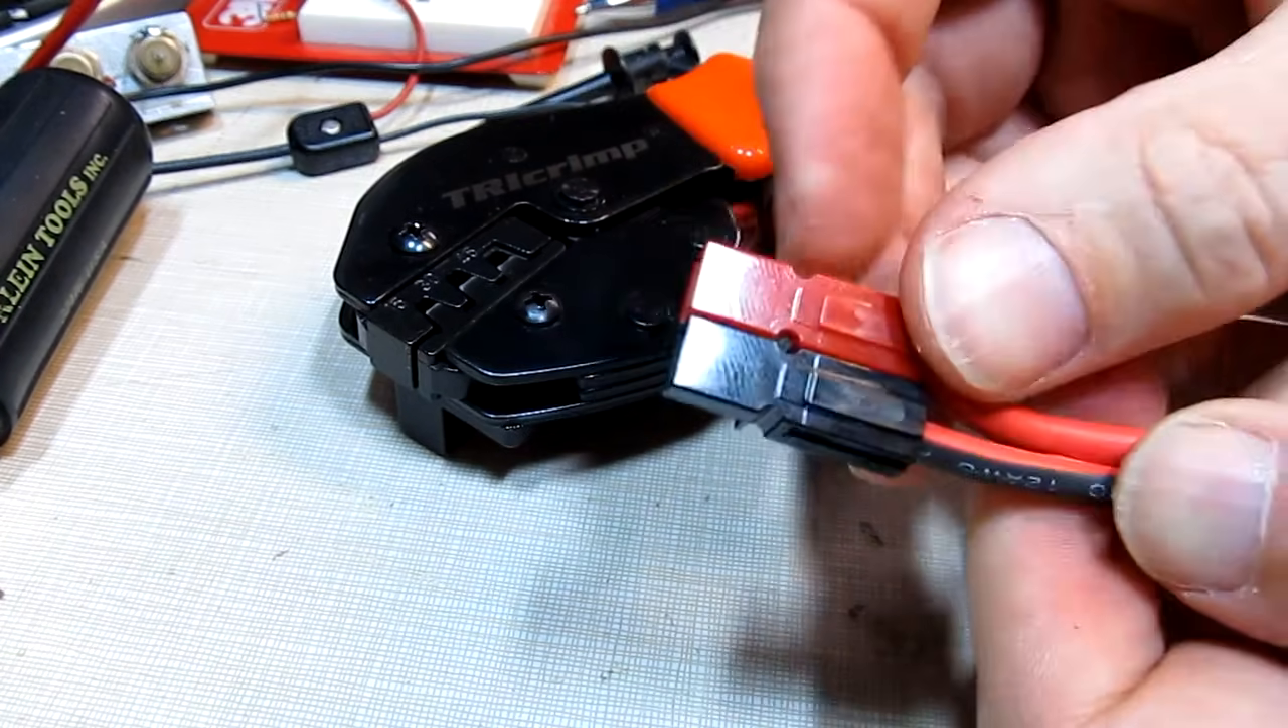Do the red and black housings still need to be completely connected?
No.